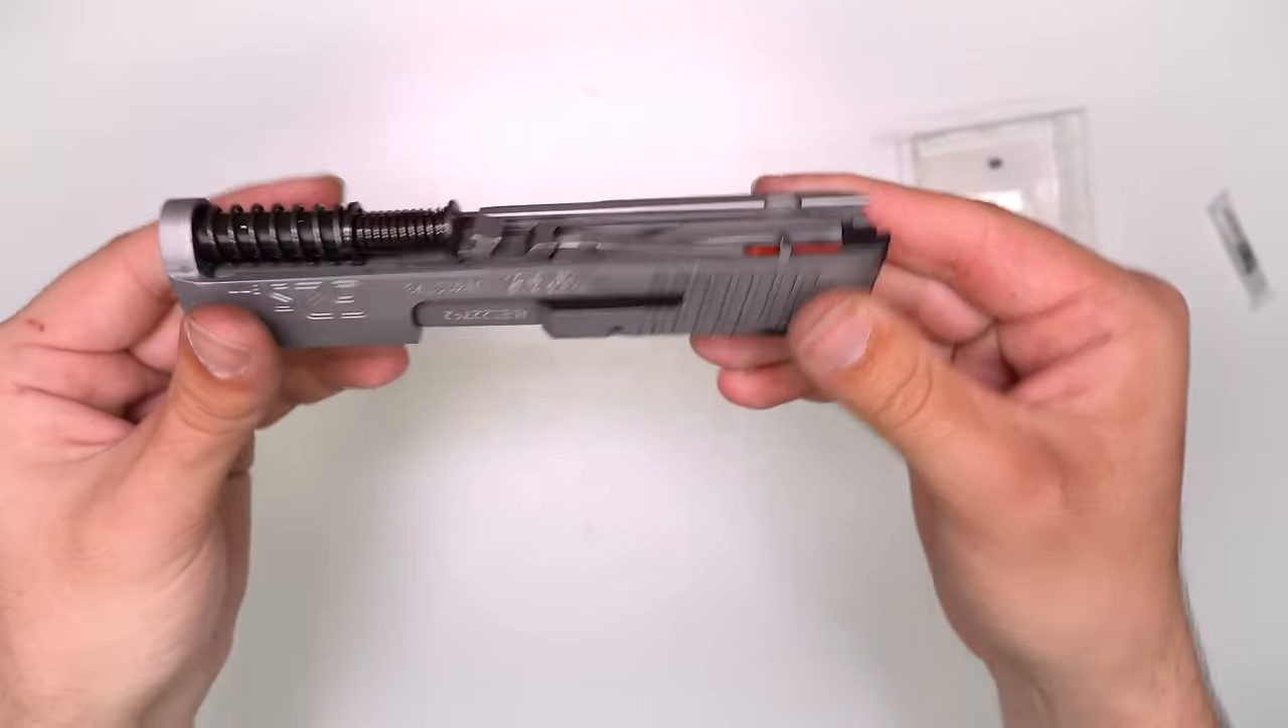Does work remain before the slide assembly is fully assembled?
No.